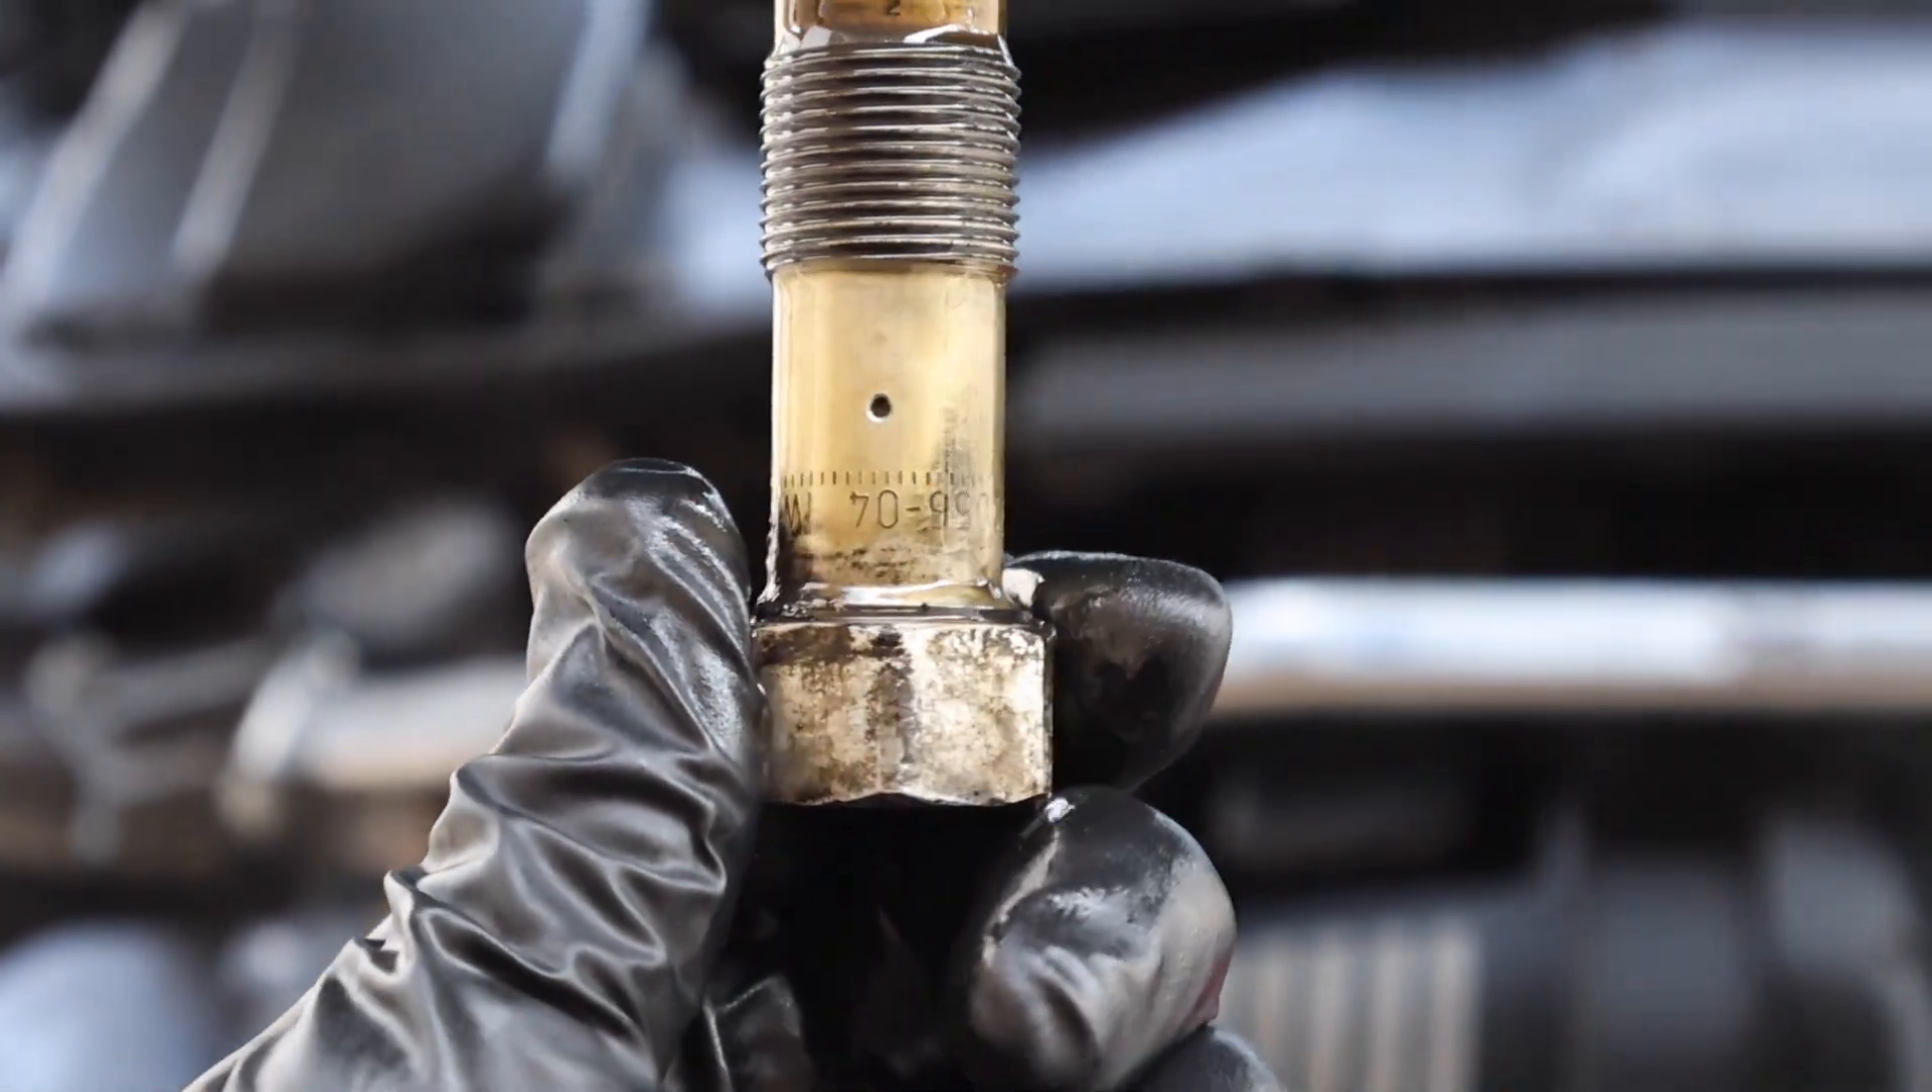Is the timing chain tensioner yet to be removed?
No.